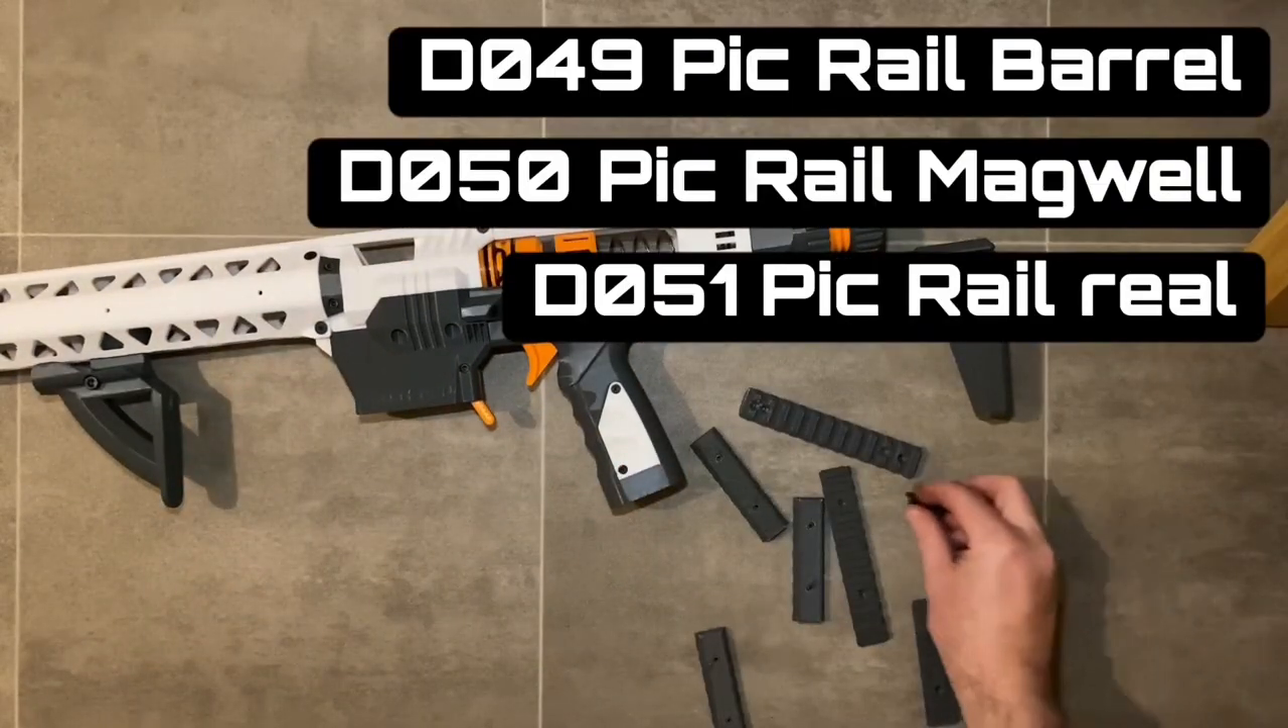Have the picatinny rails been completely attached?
No.